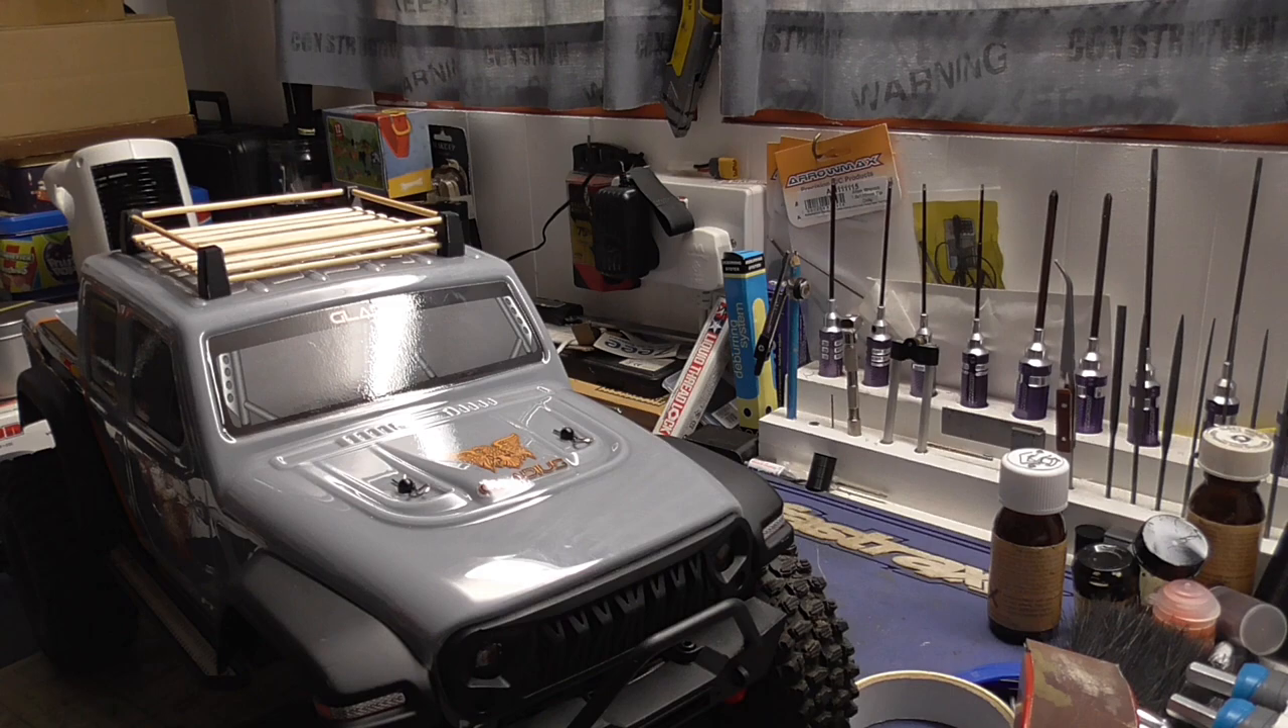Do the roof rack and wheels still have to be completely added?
No.